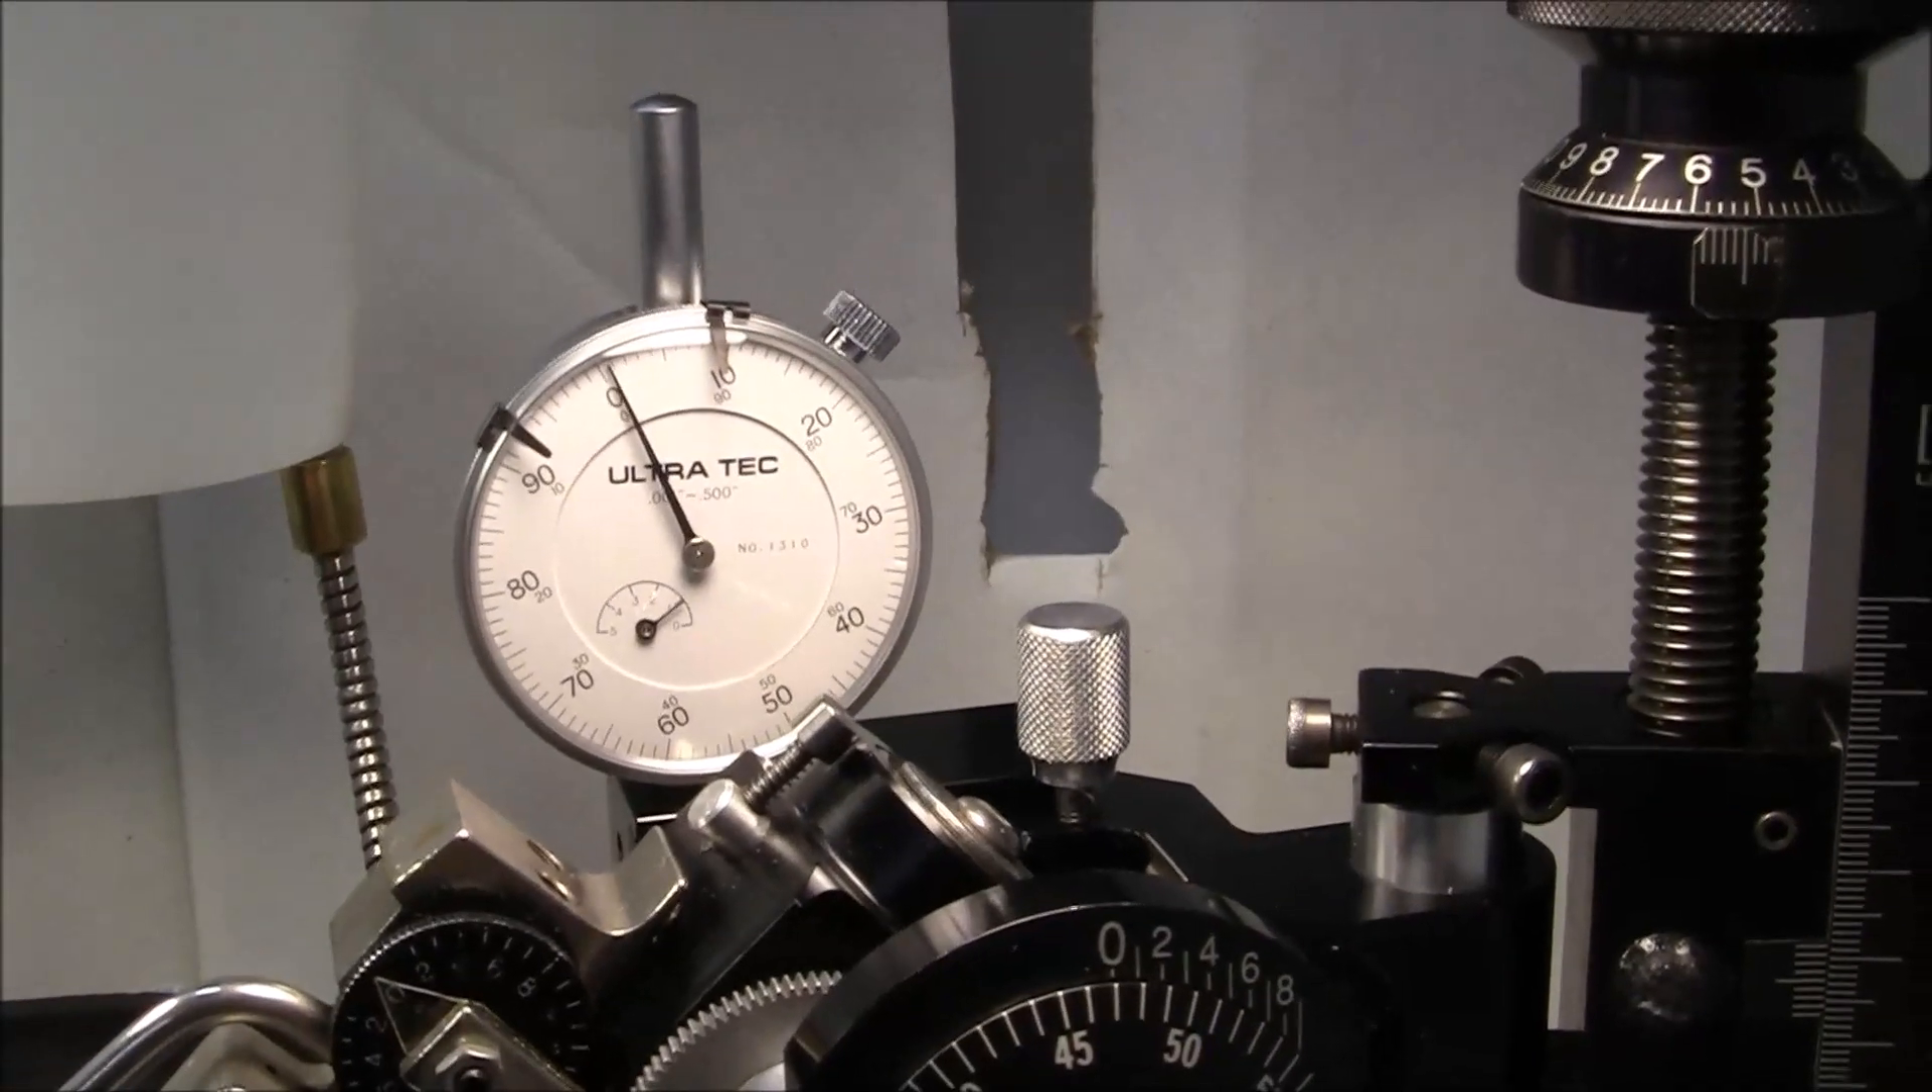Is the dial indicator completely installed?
Yes.